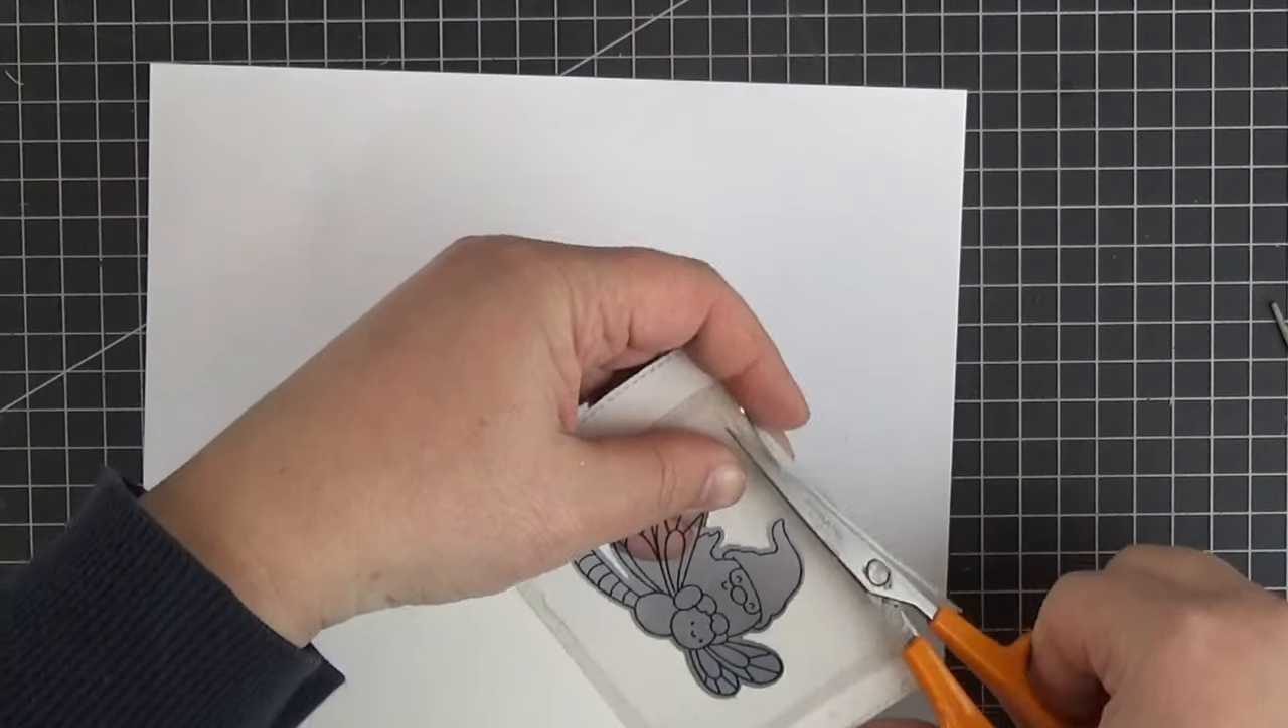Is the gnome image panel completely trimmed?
No.